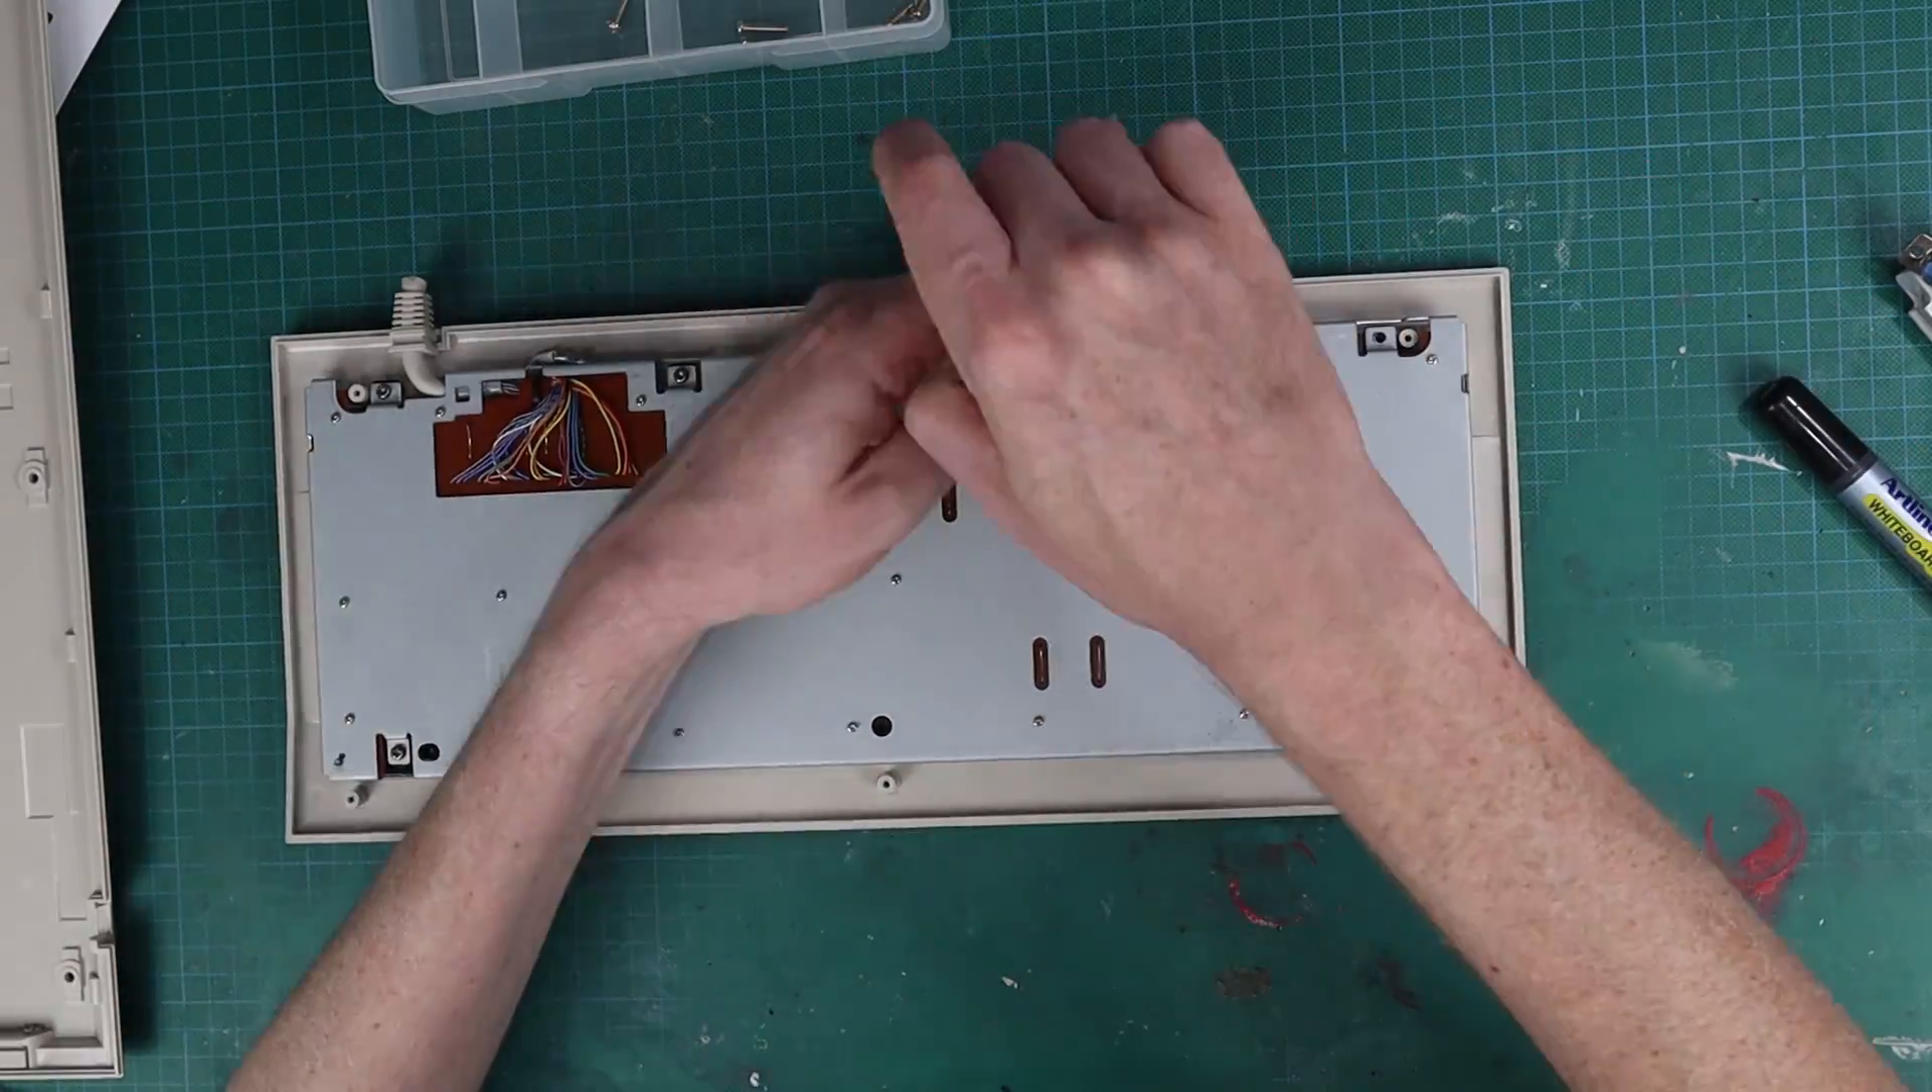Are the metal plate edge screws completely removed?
No.